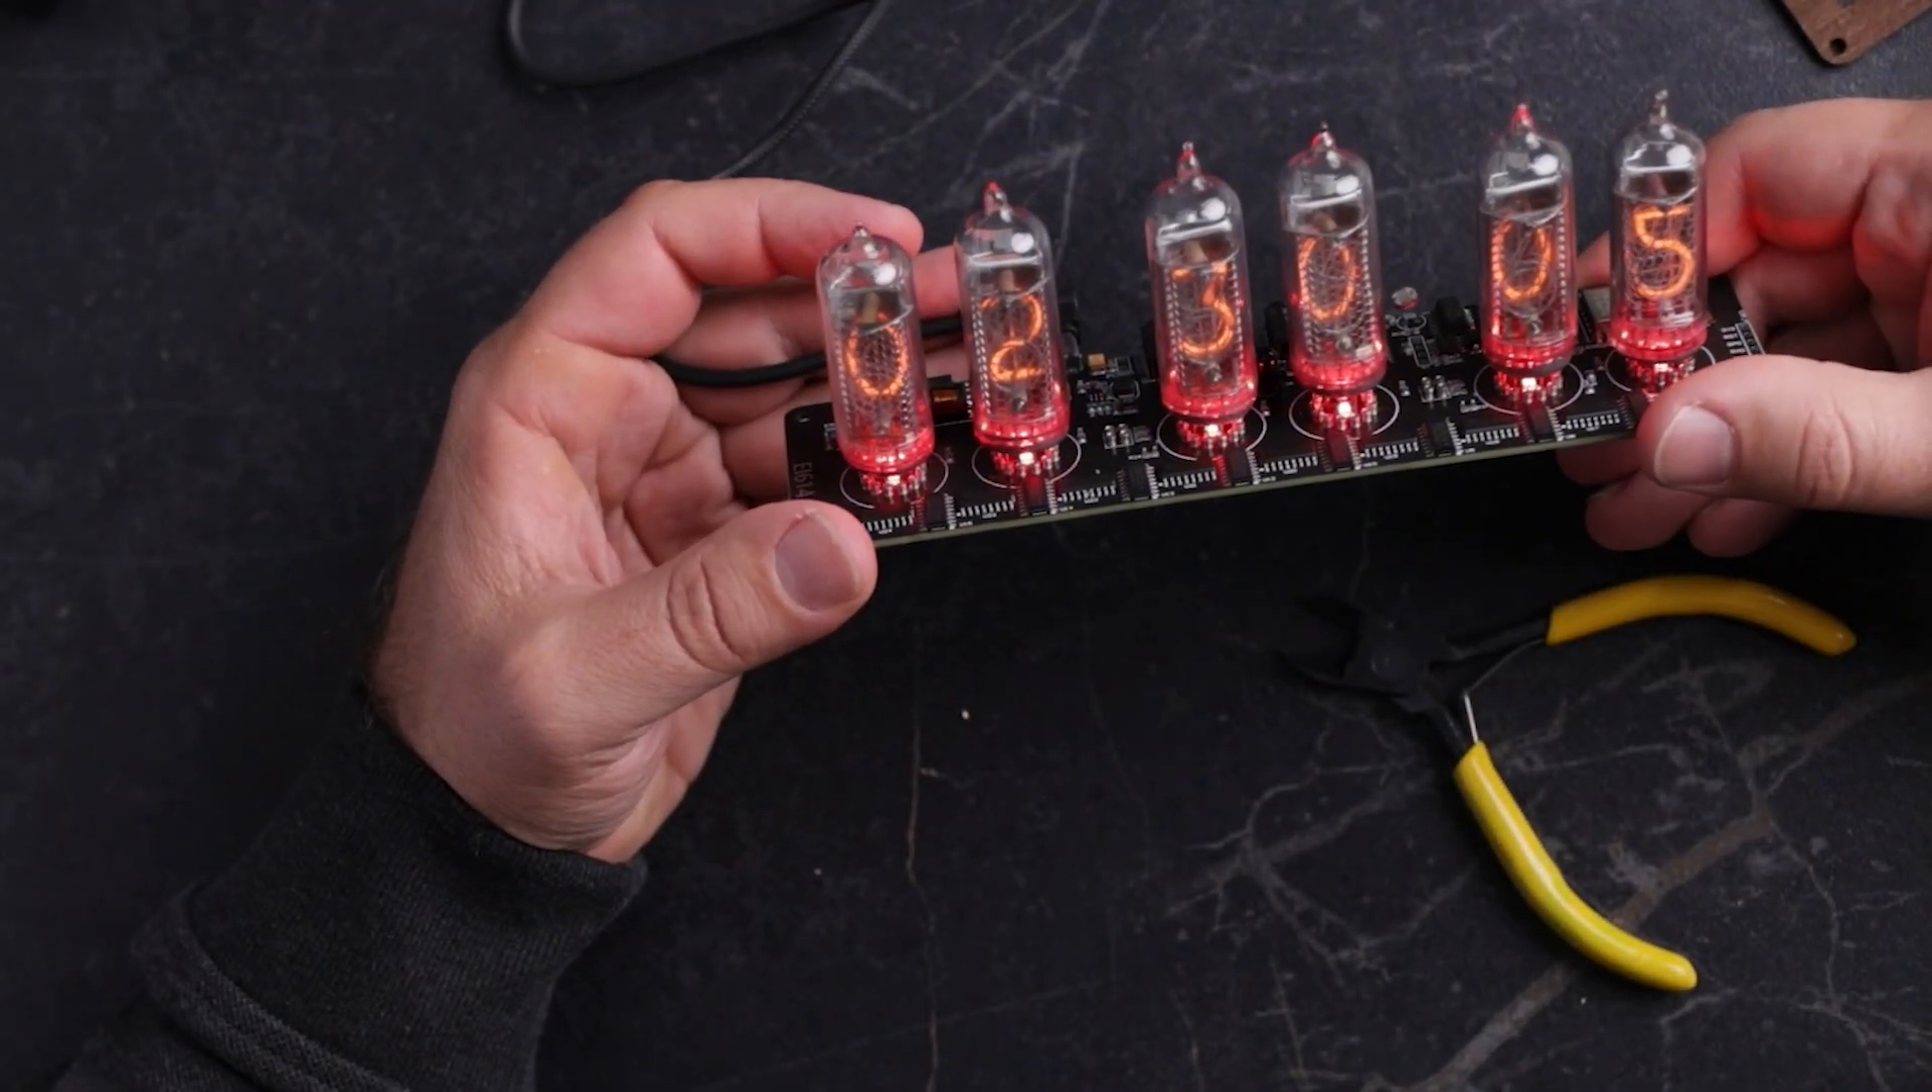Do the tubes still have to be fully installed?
No.